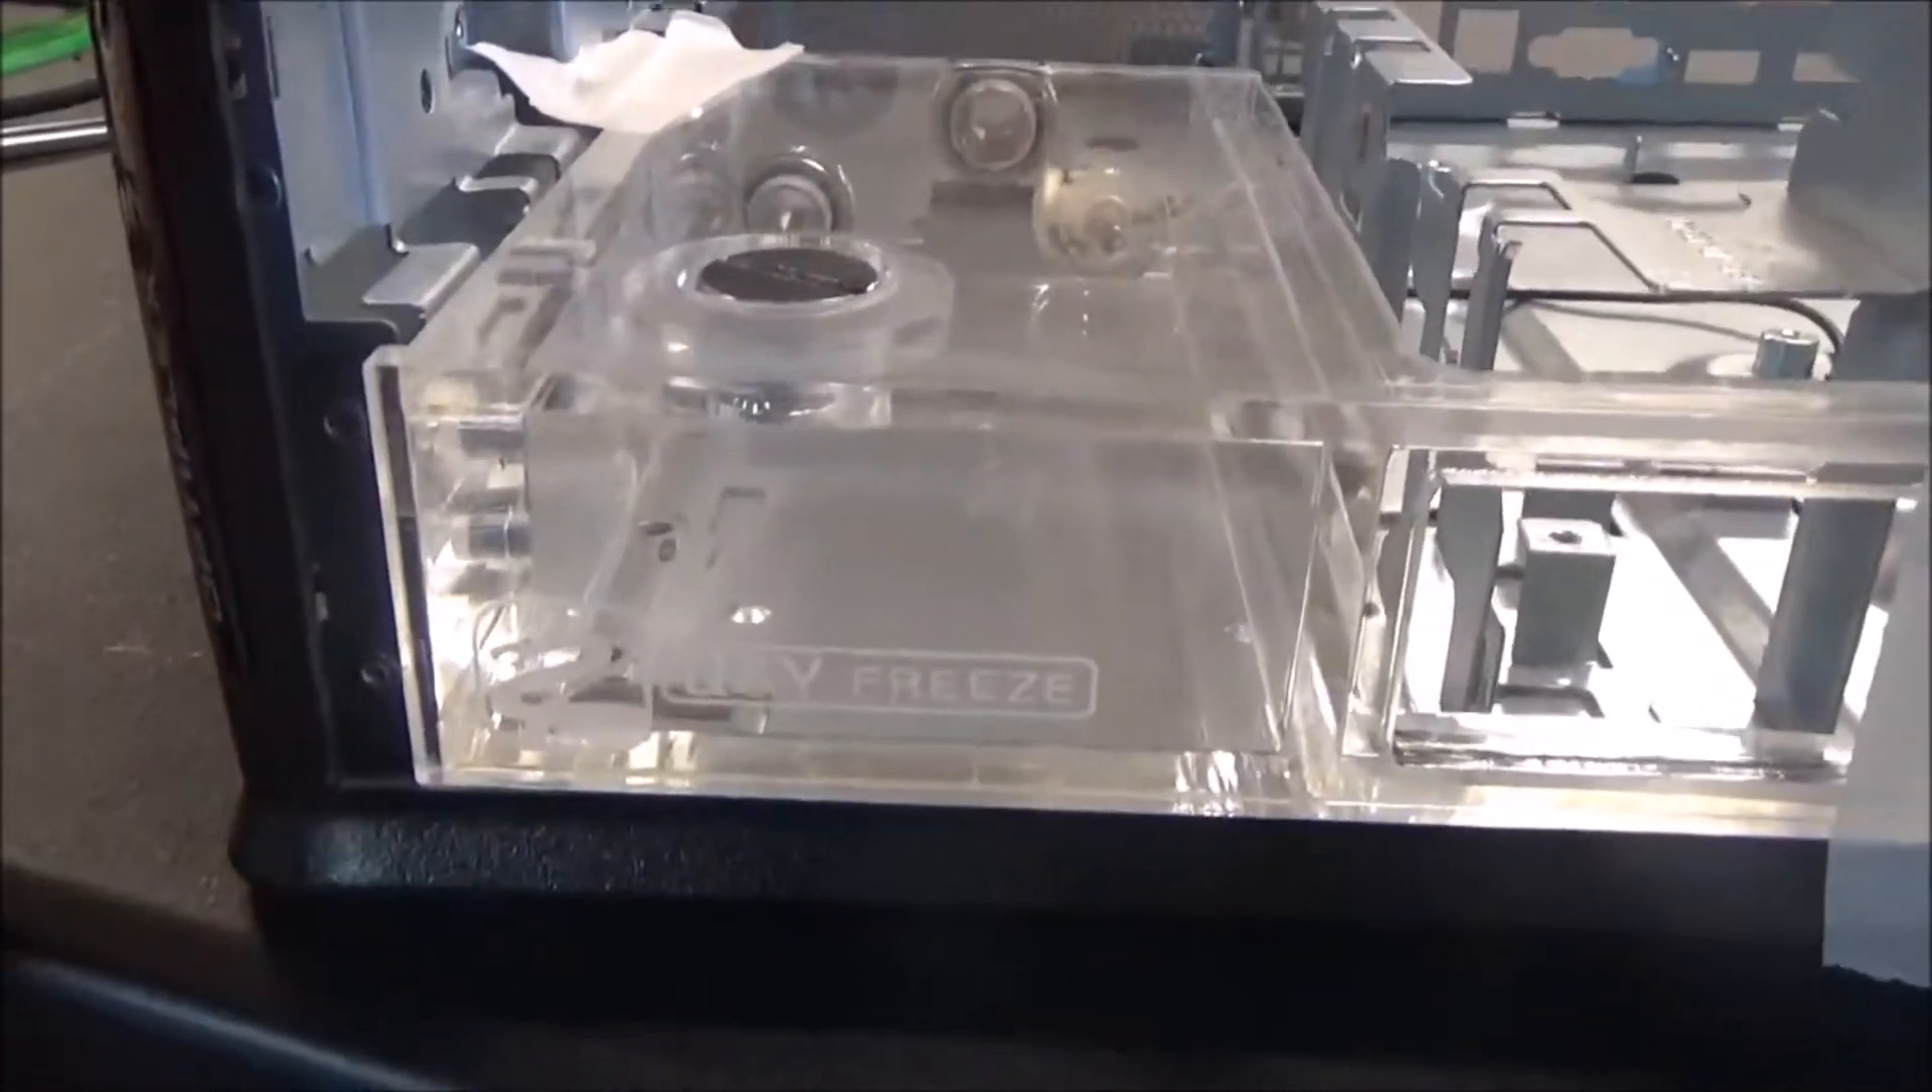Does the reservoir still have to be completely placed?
No.